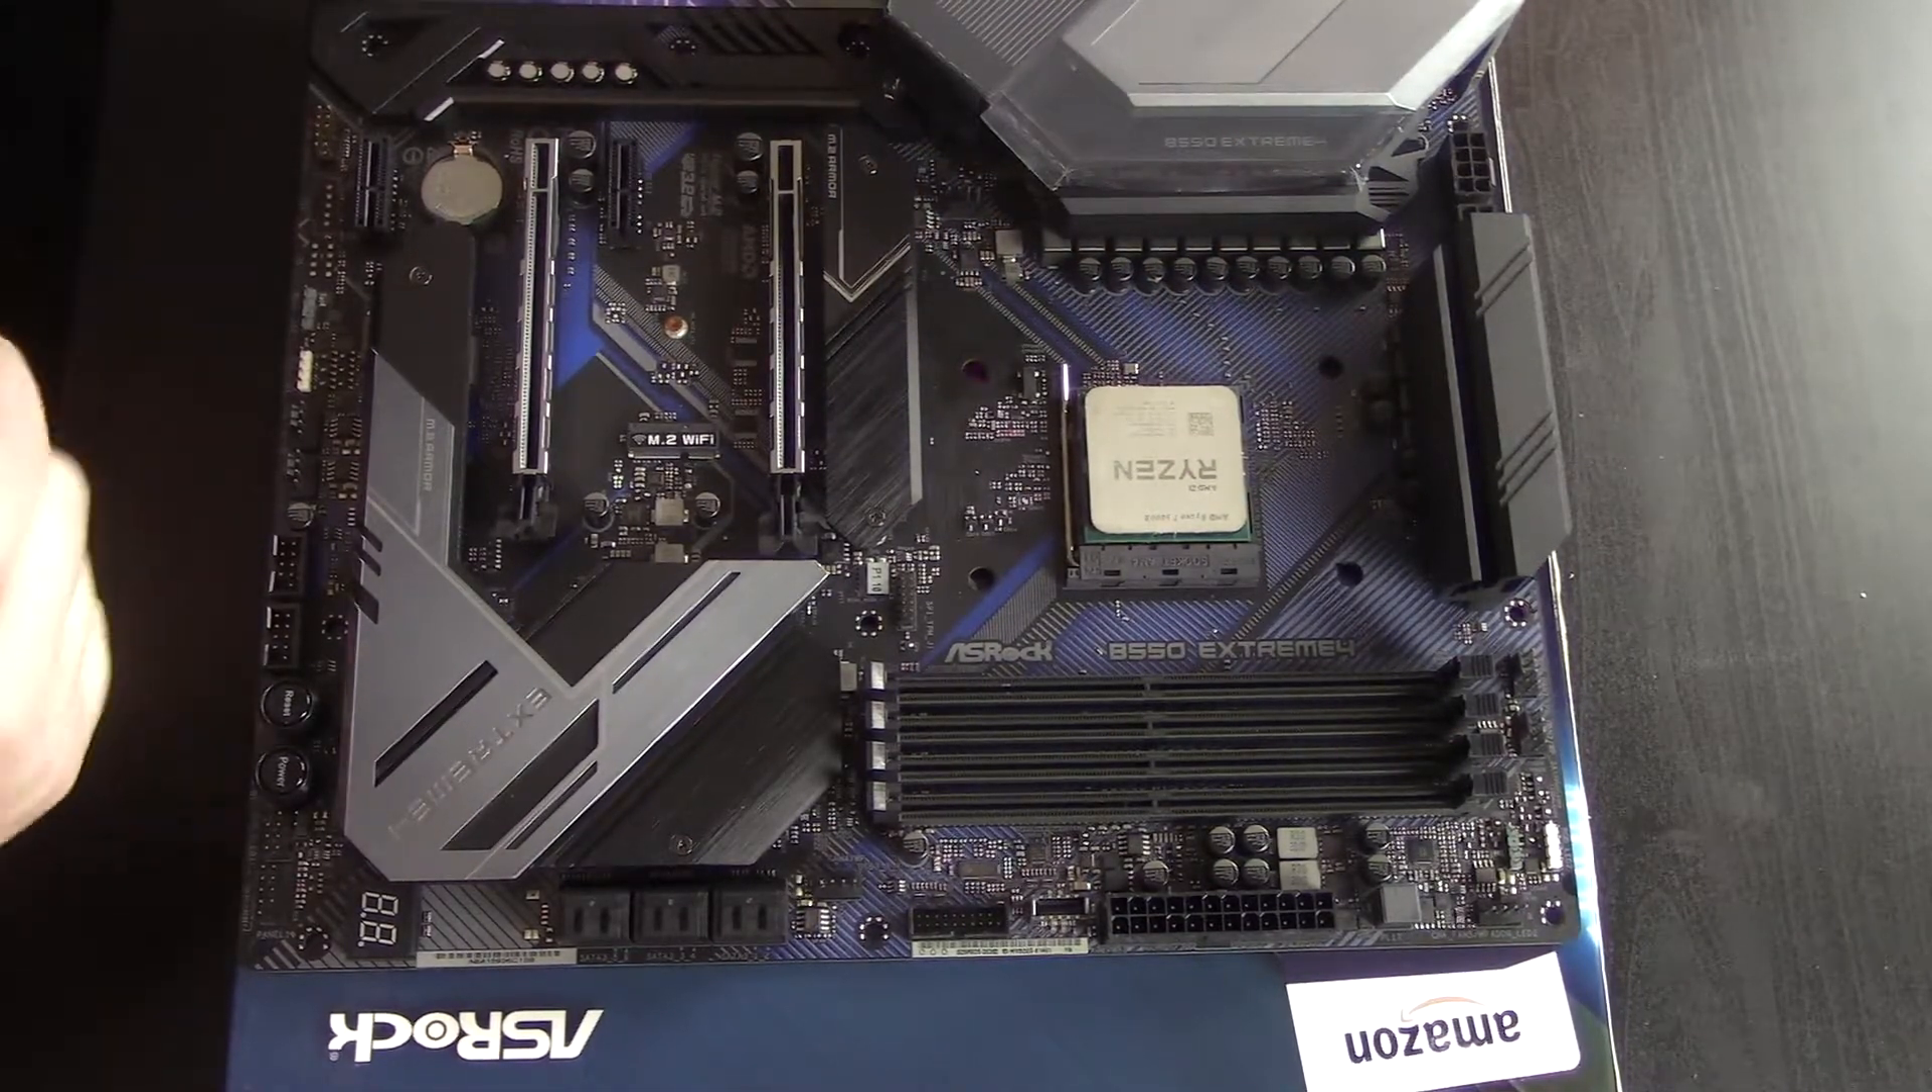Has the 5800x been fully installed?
Yes.